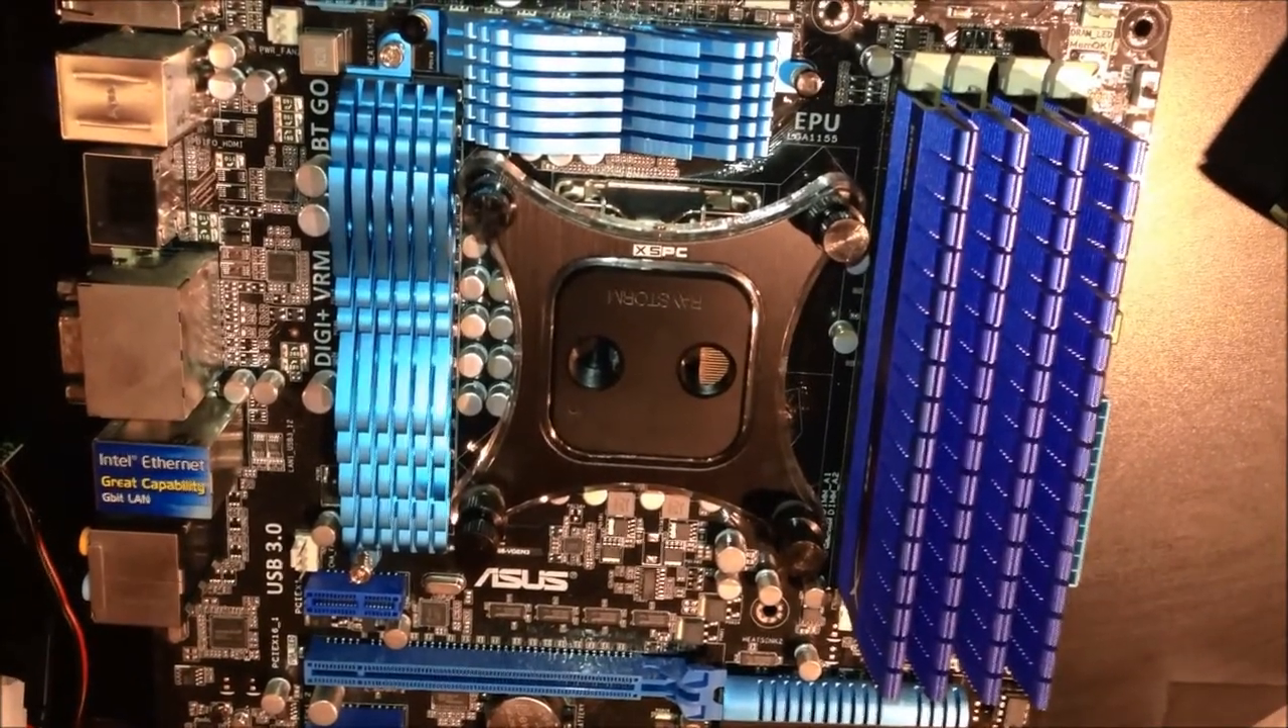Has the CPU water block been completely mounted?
Yes.